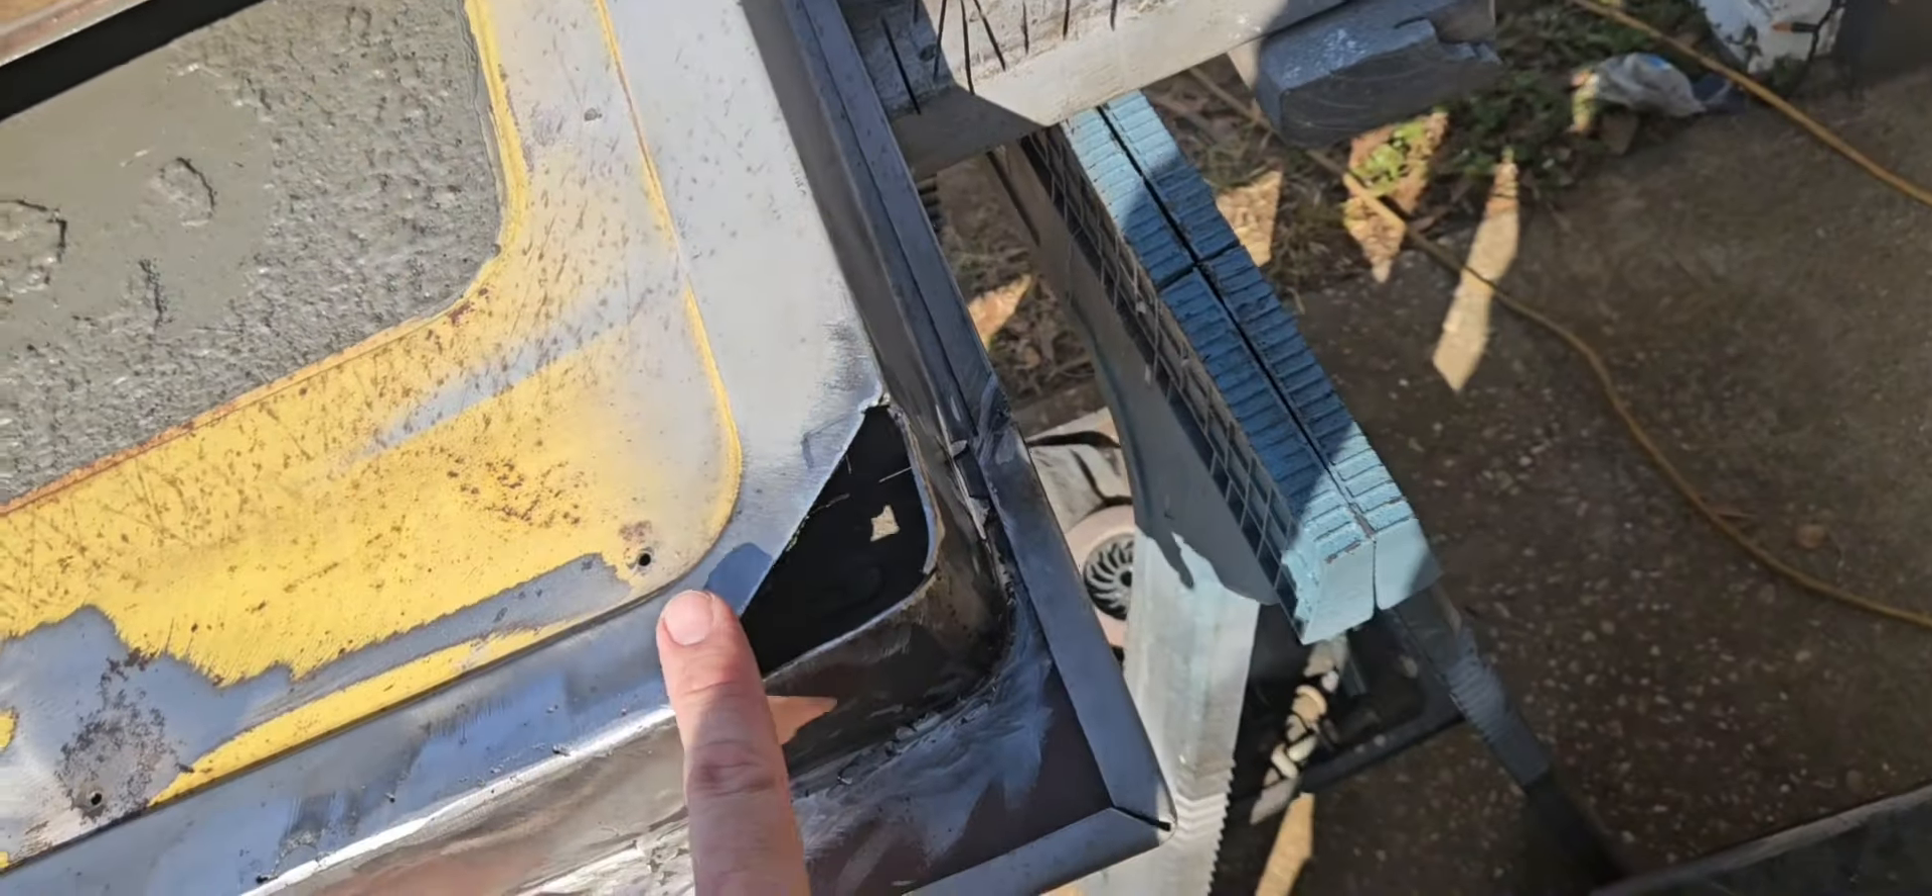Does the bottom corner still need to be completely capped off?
Yes.